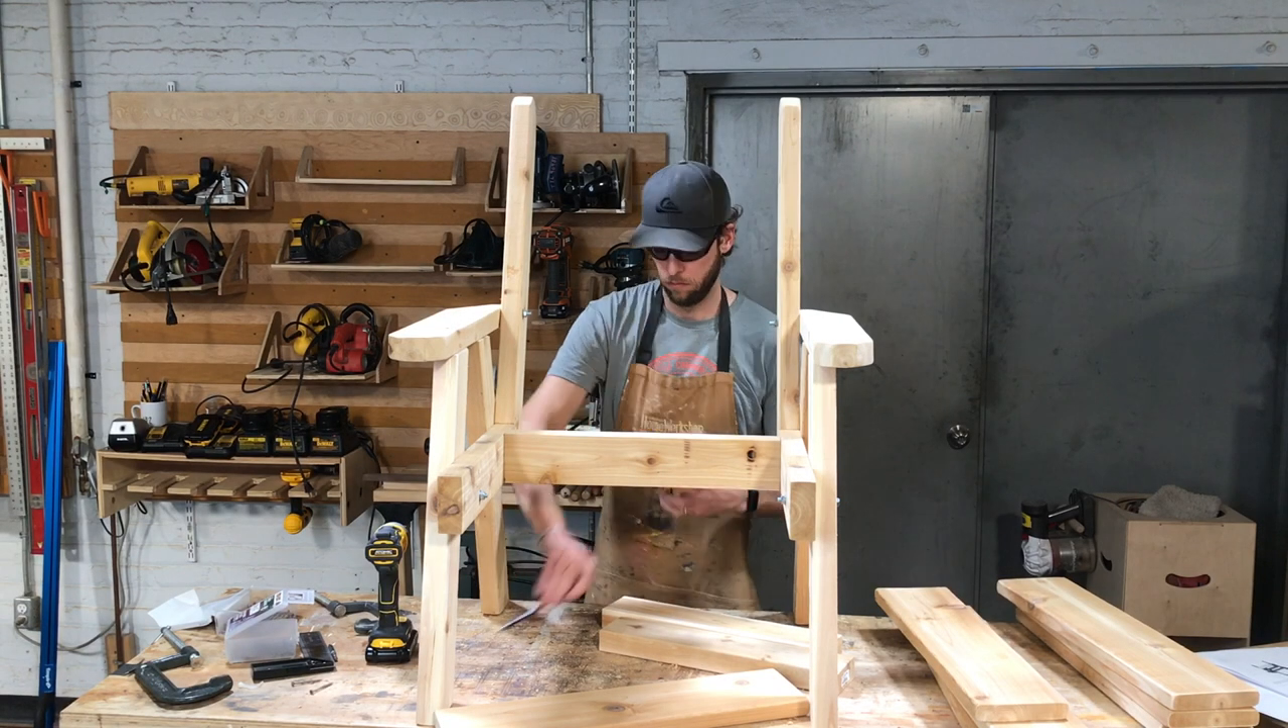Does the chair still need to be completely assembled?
Yes.